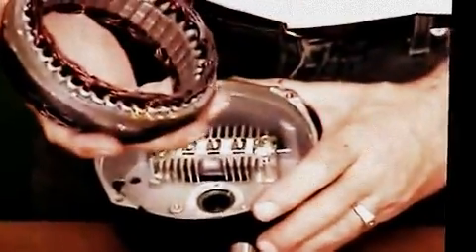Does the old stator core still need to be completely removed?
No.